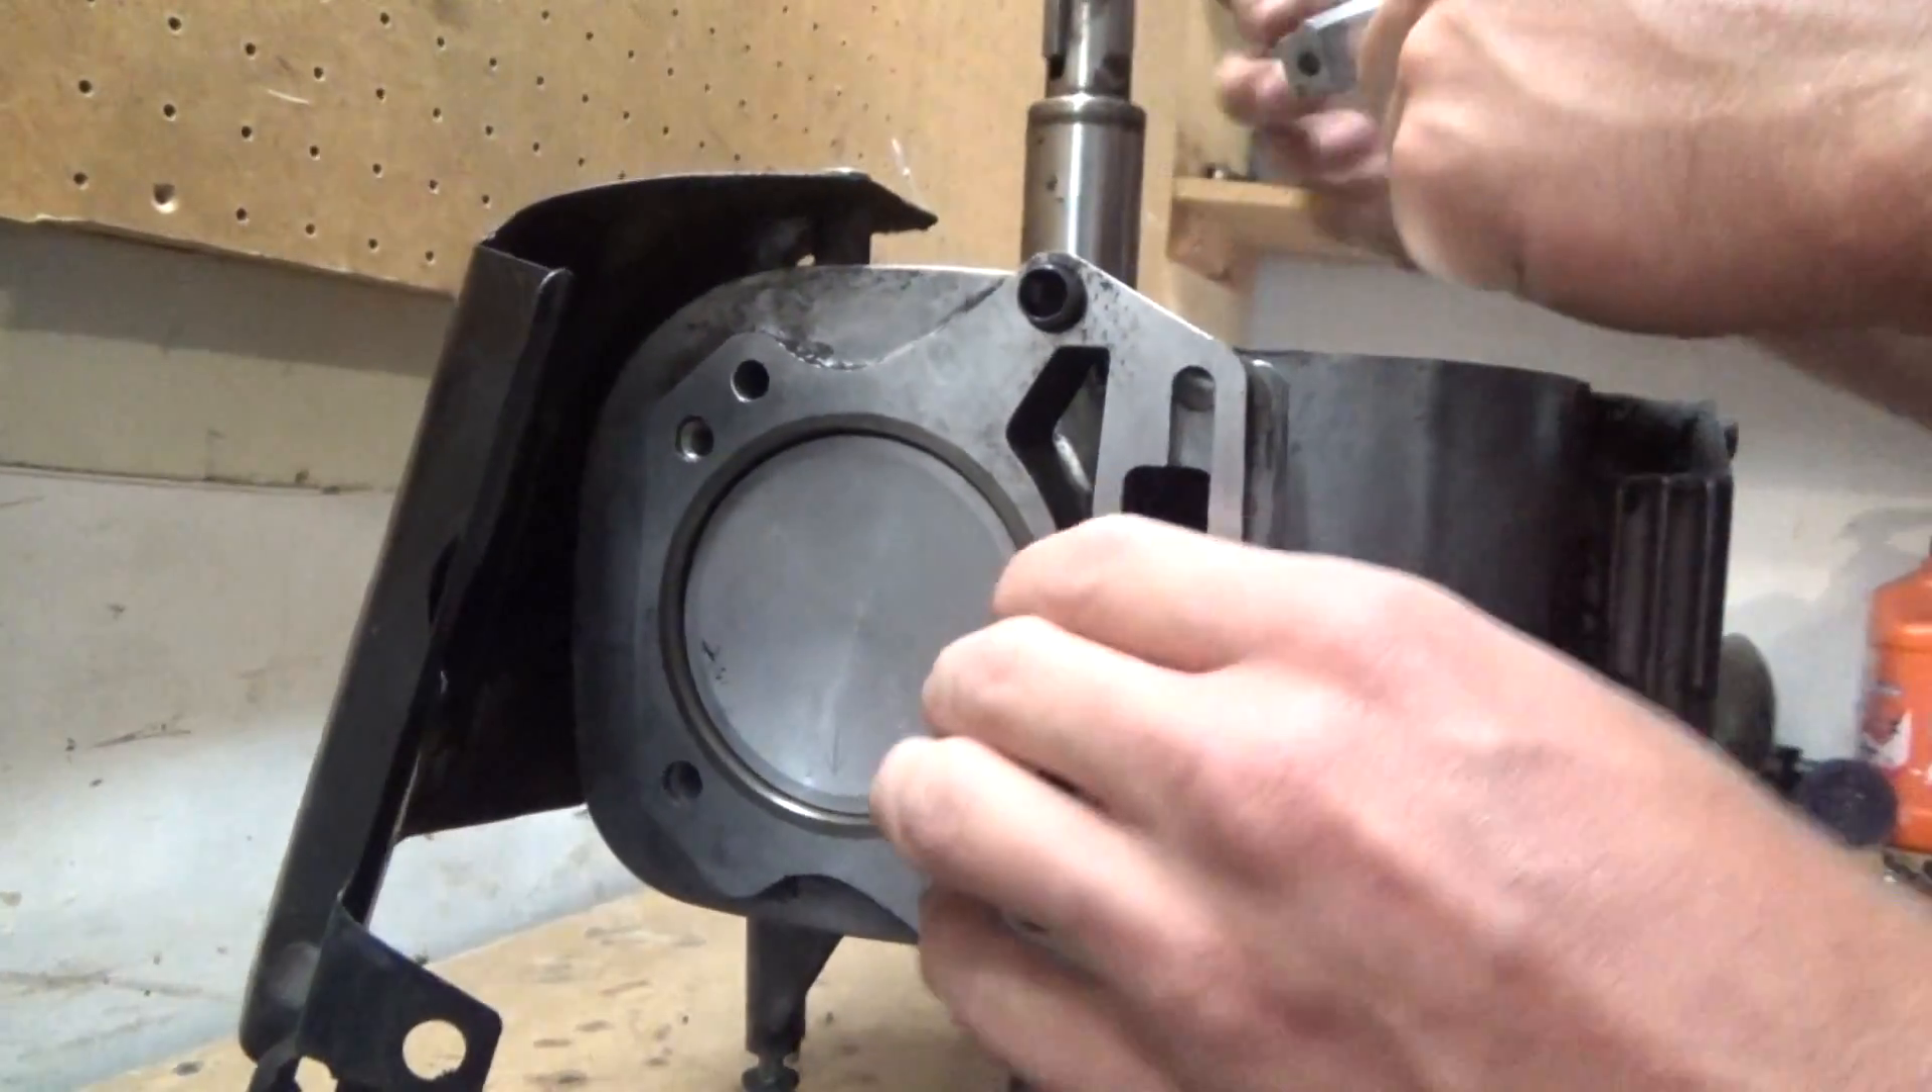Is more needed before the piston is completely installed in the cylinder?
No.